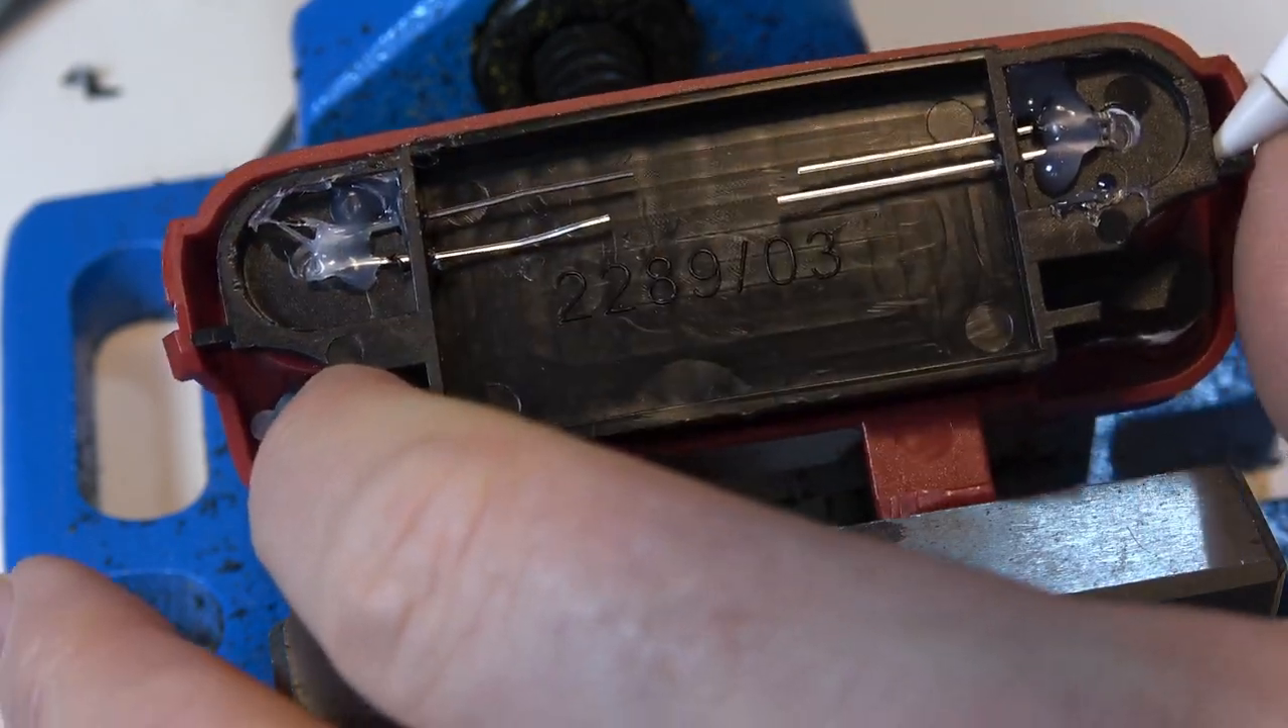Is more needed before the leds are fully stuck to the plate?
No.